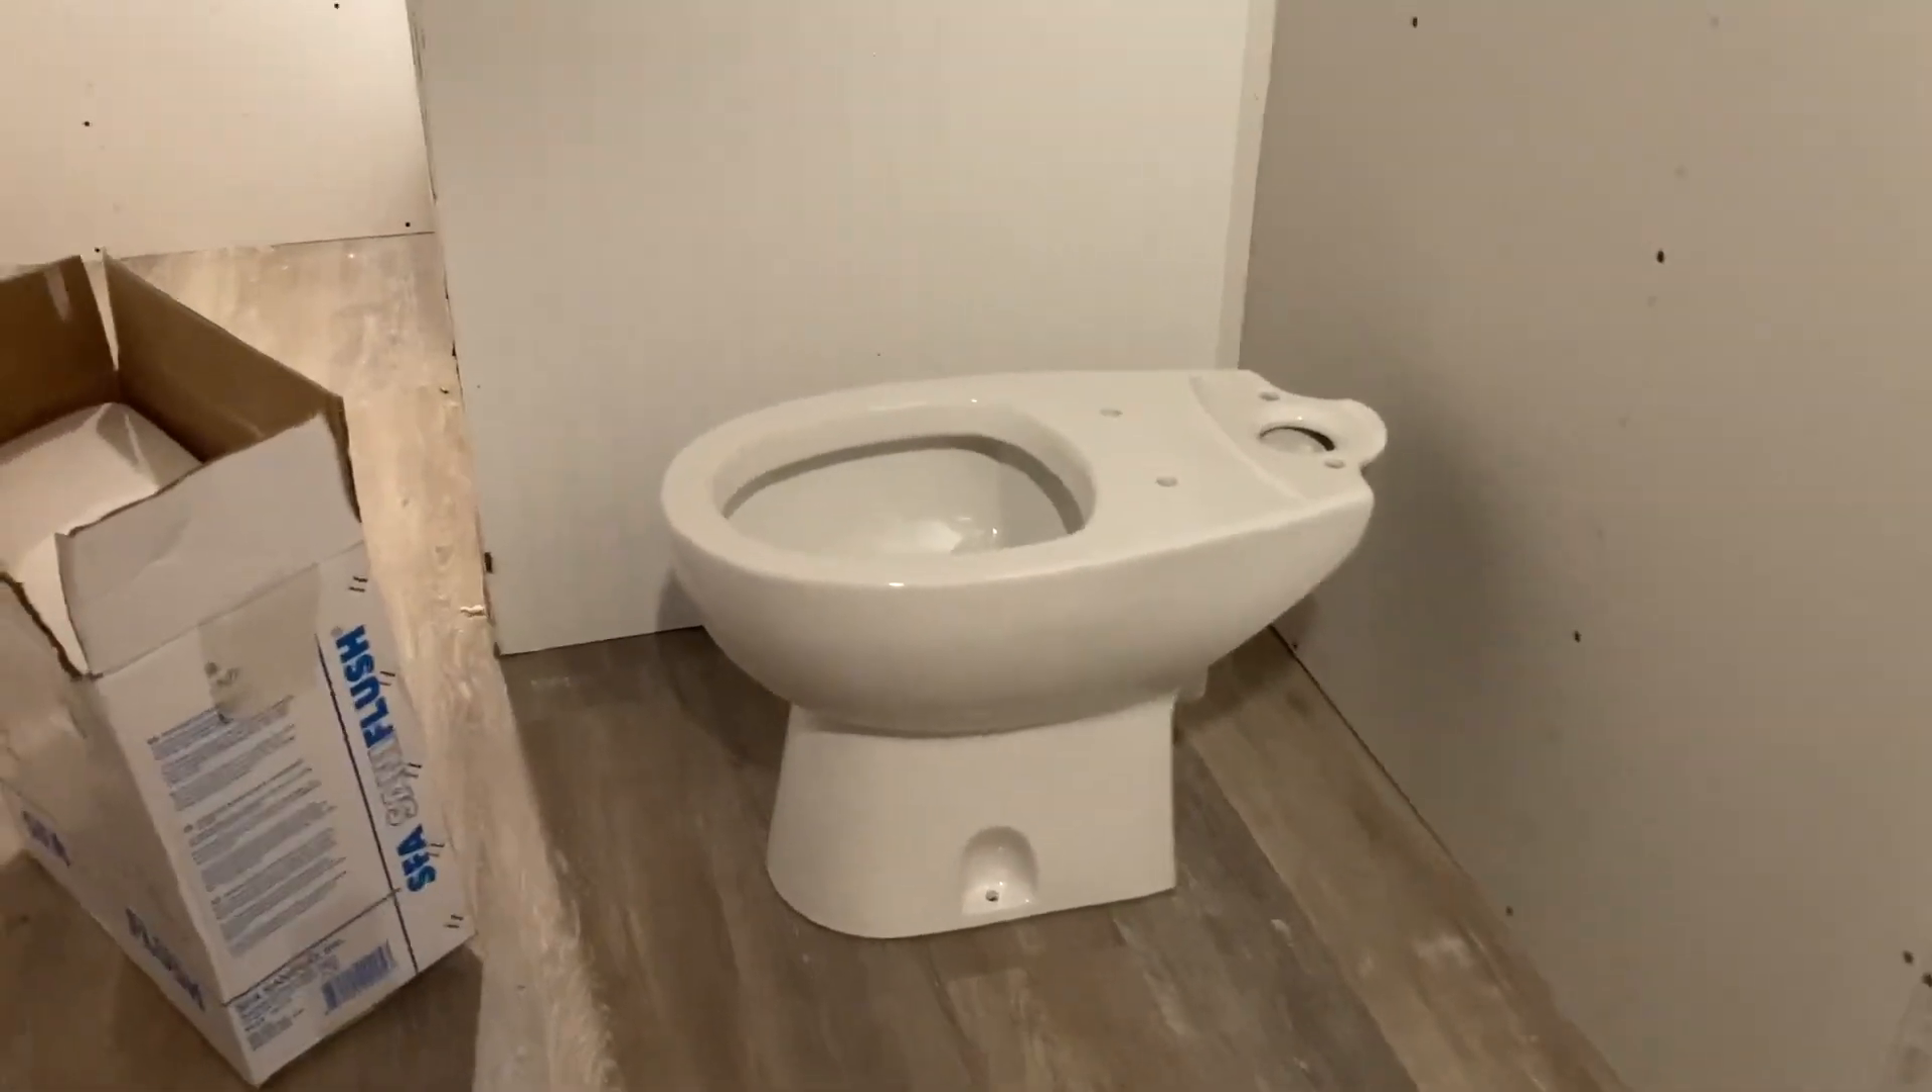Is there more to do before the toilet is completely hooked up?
Yes.